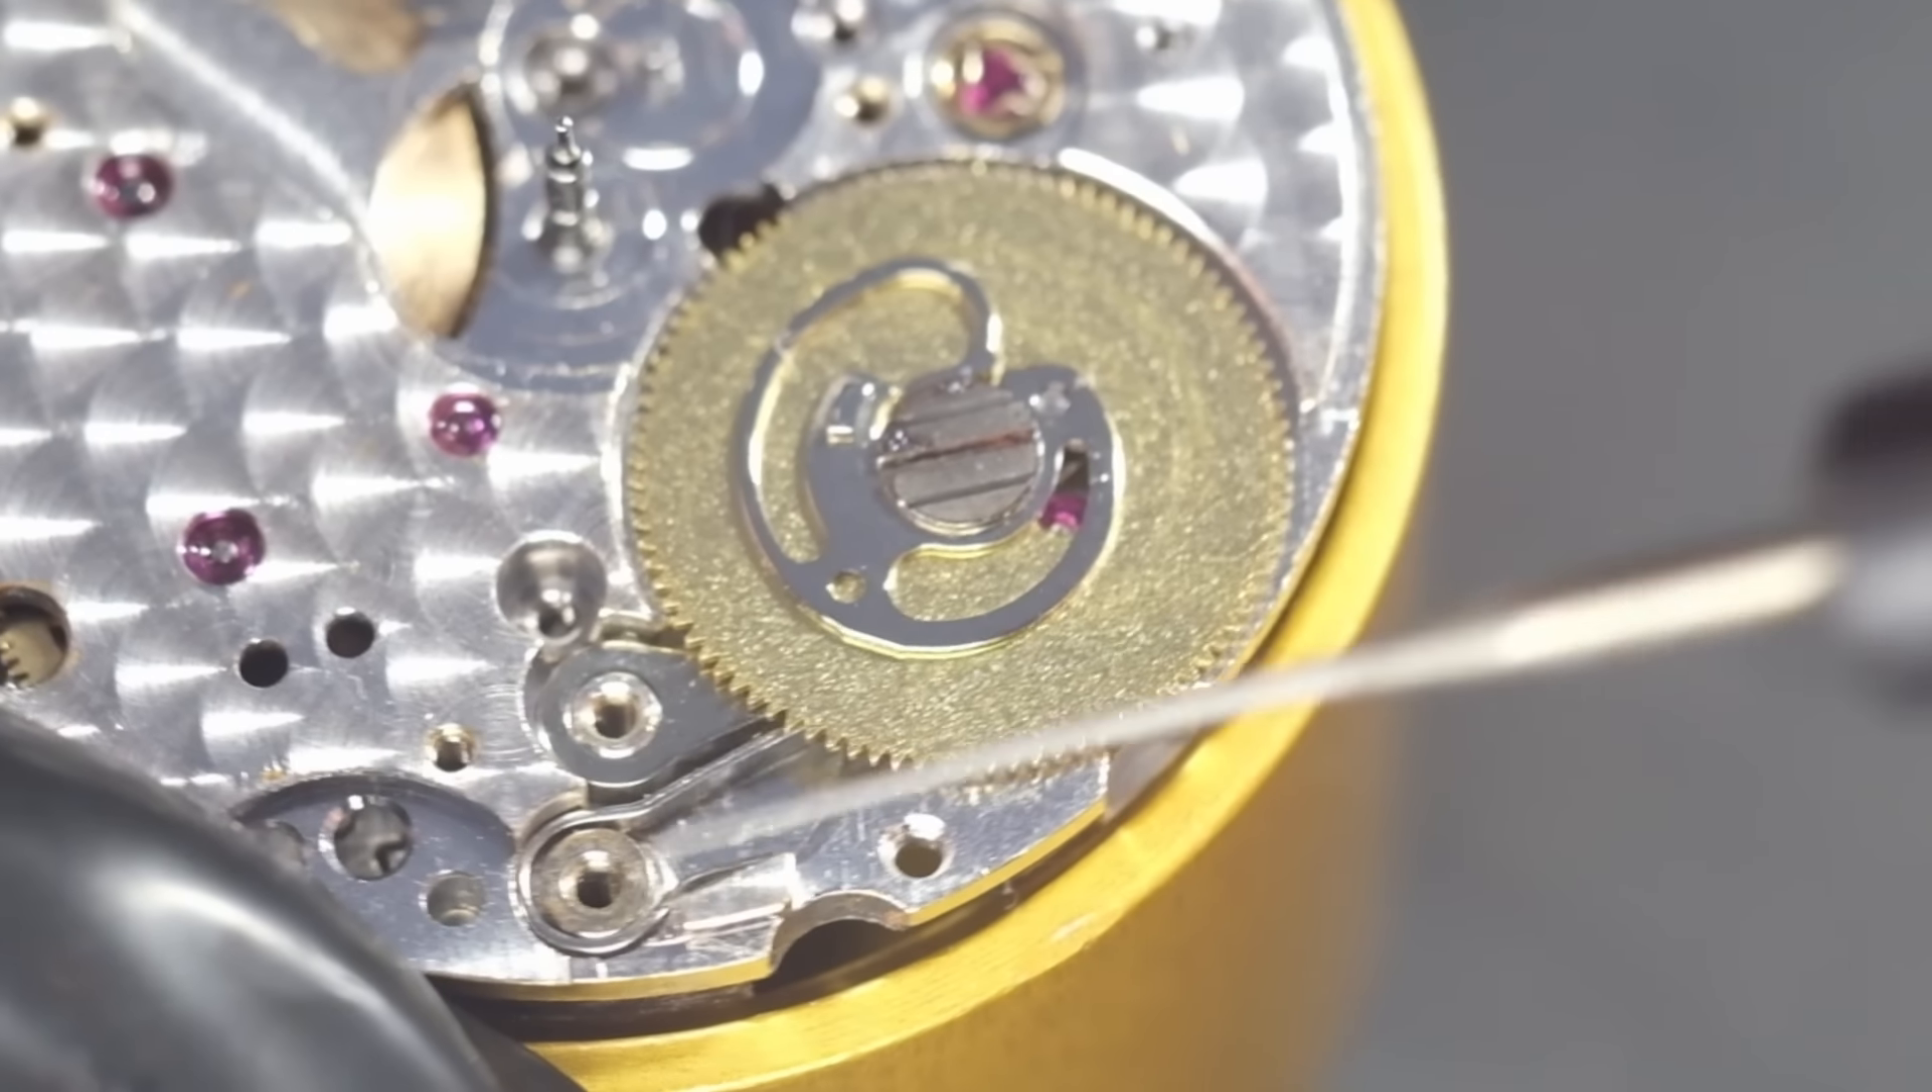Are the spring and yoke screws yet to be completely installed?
Yes.